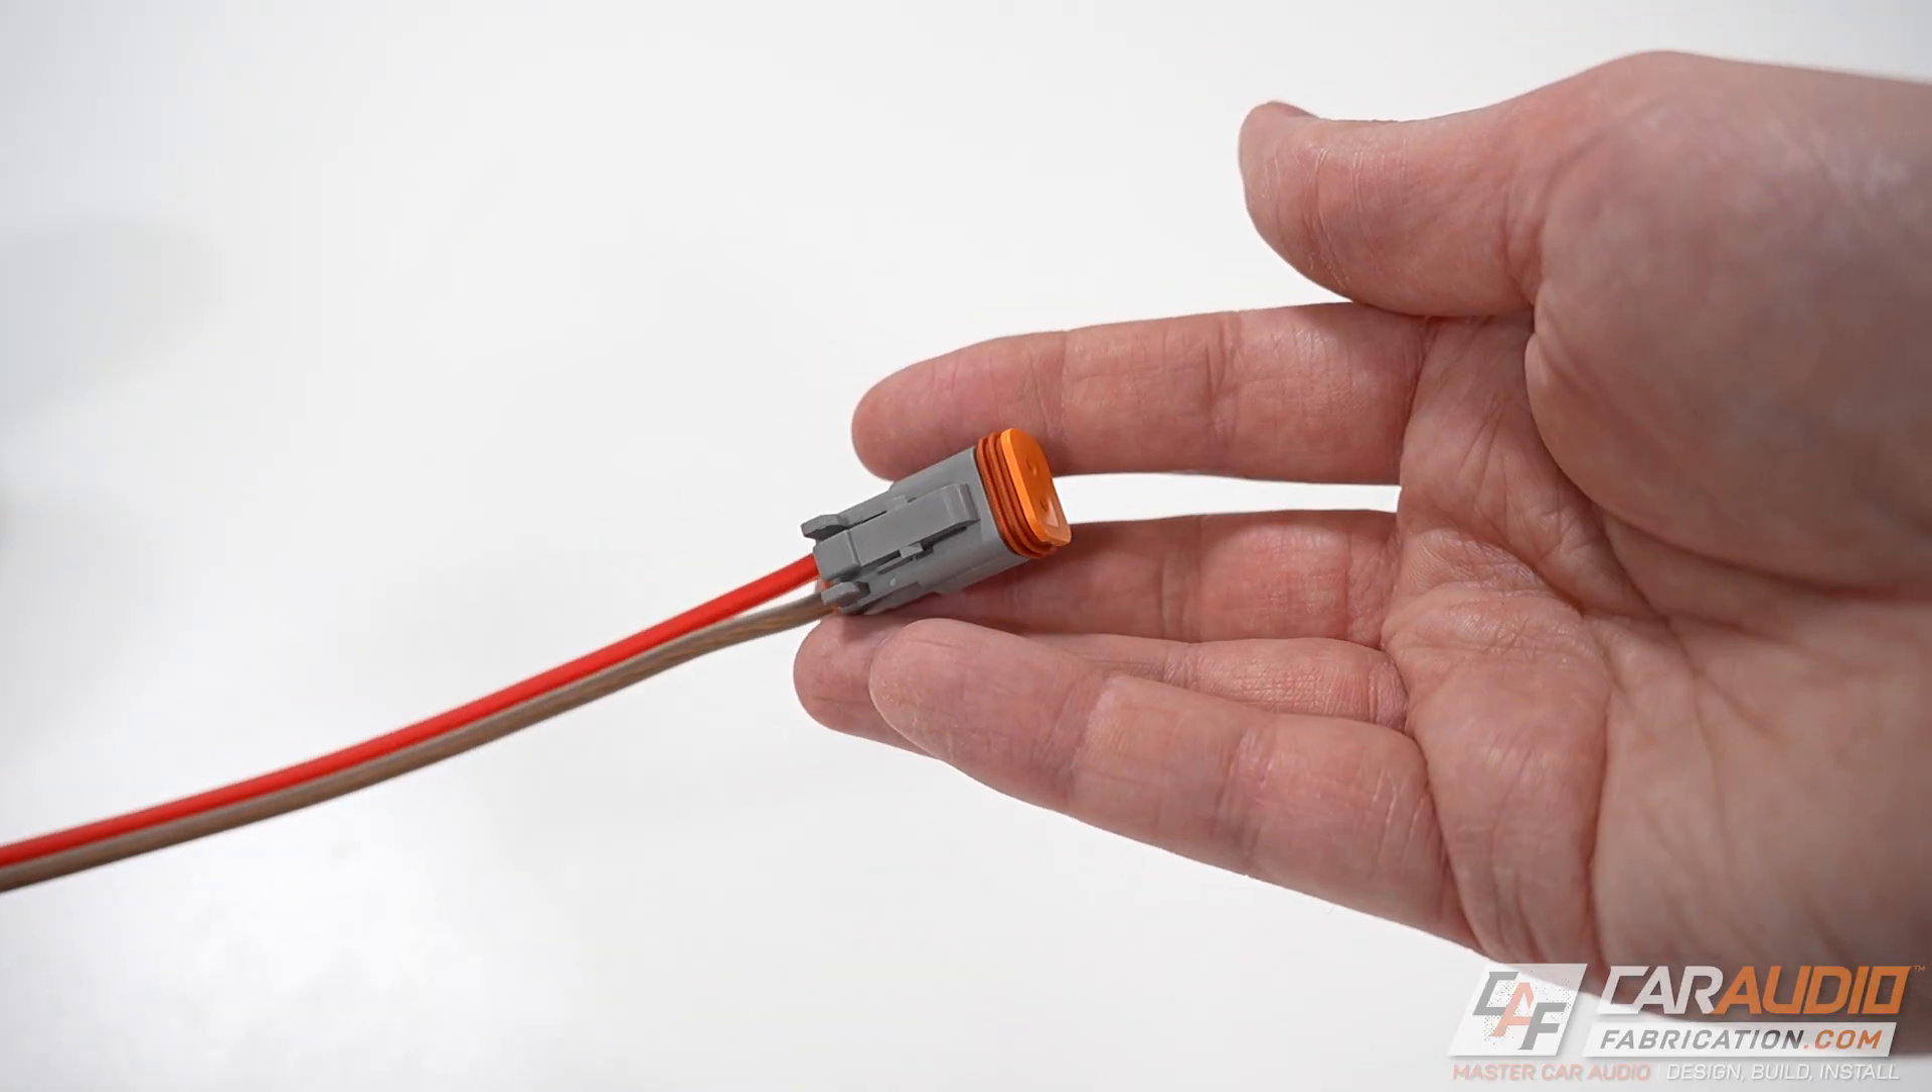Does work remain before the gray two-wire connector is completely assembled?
No.